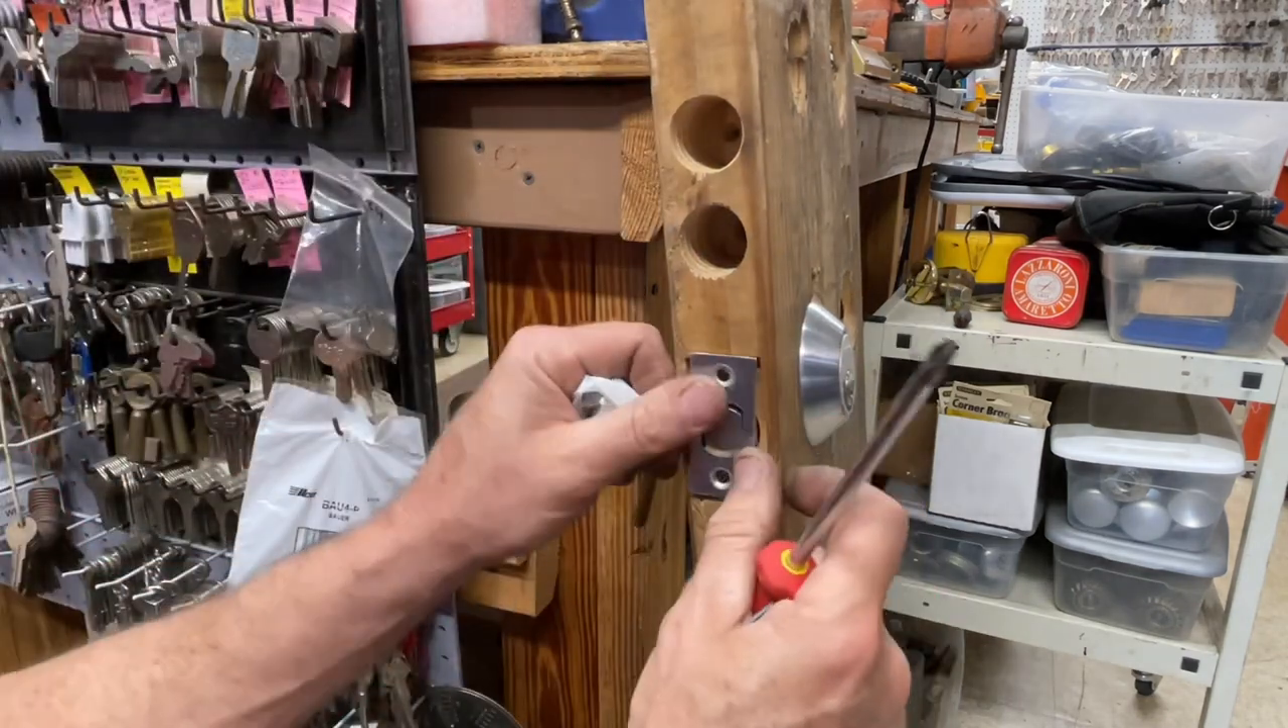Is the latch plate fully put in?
No.